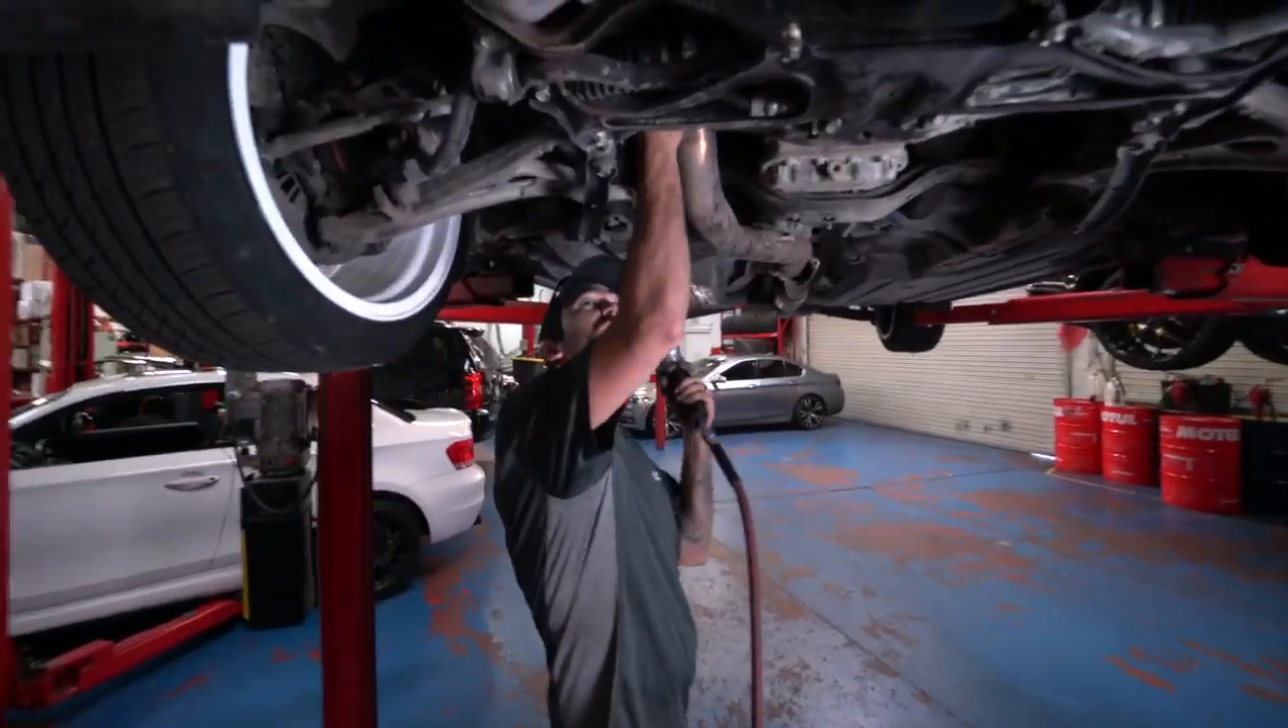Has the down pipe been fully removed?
No.